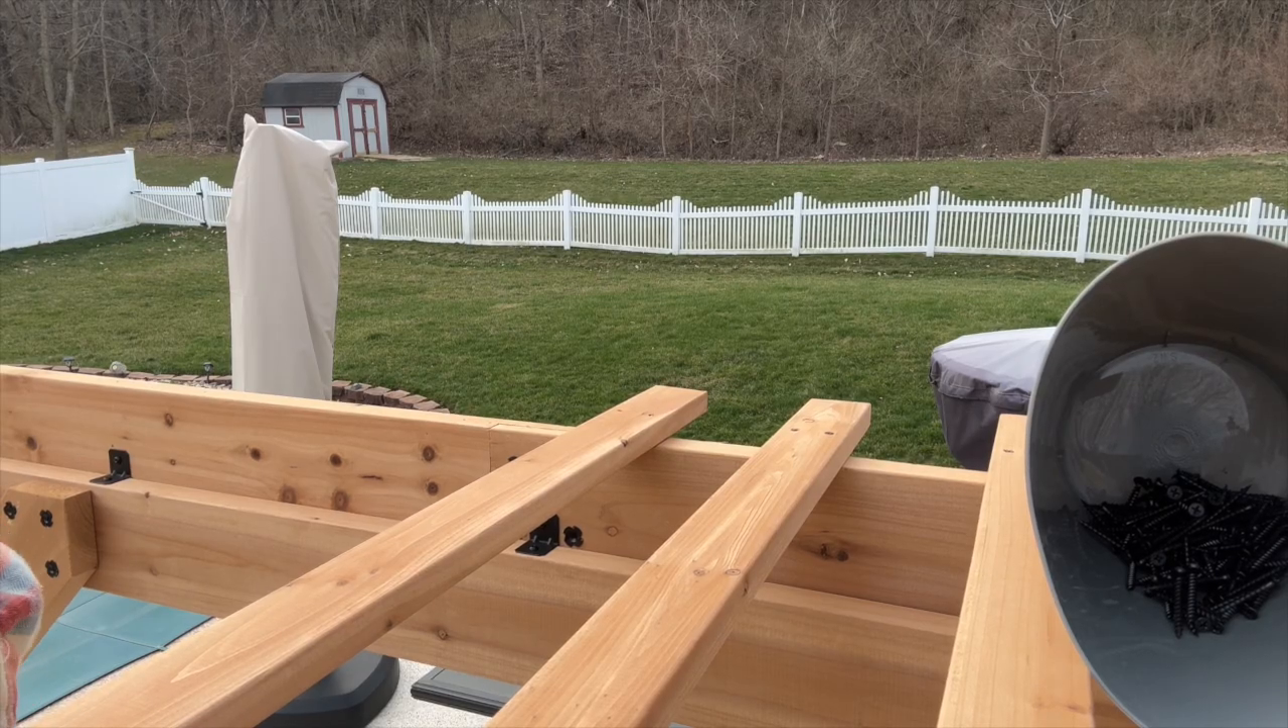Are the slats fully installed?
No.